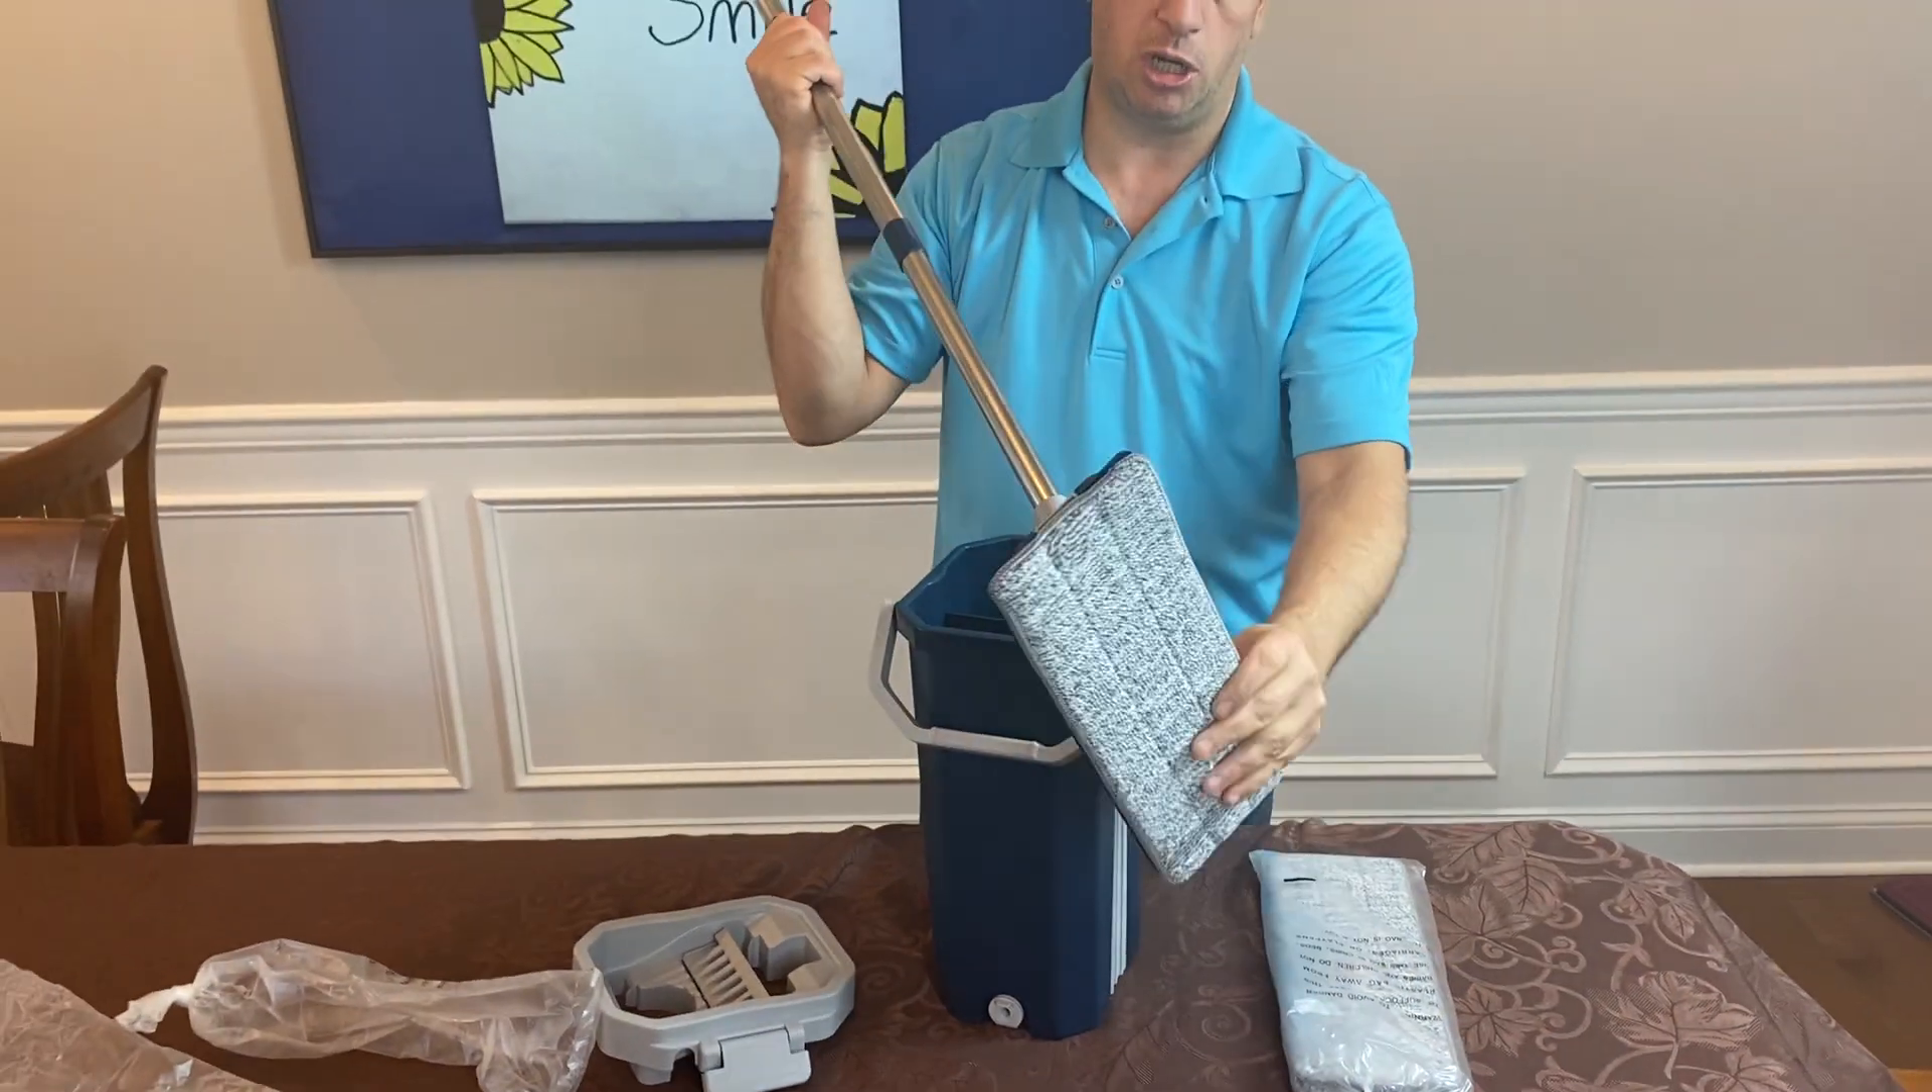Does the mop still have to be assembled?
No.